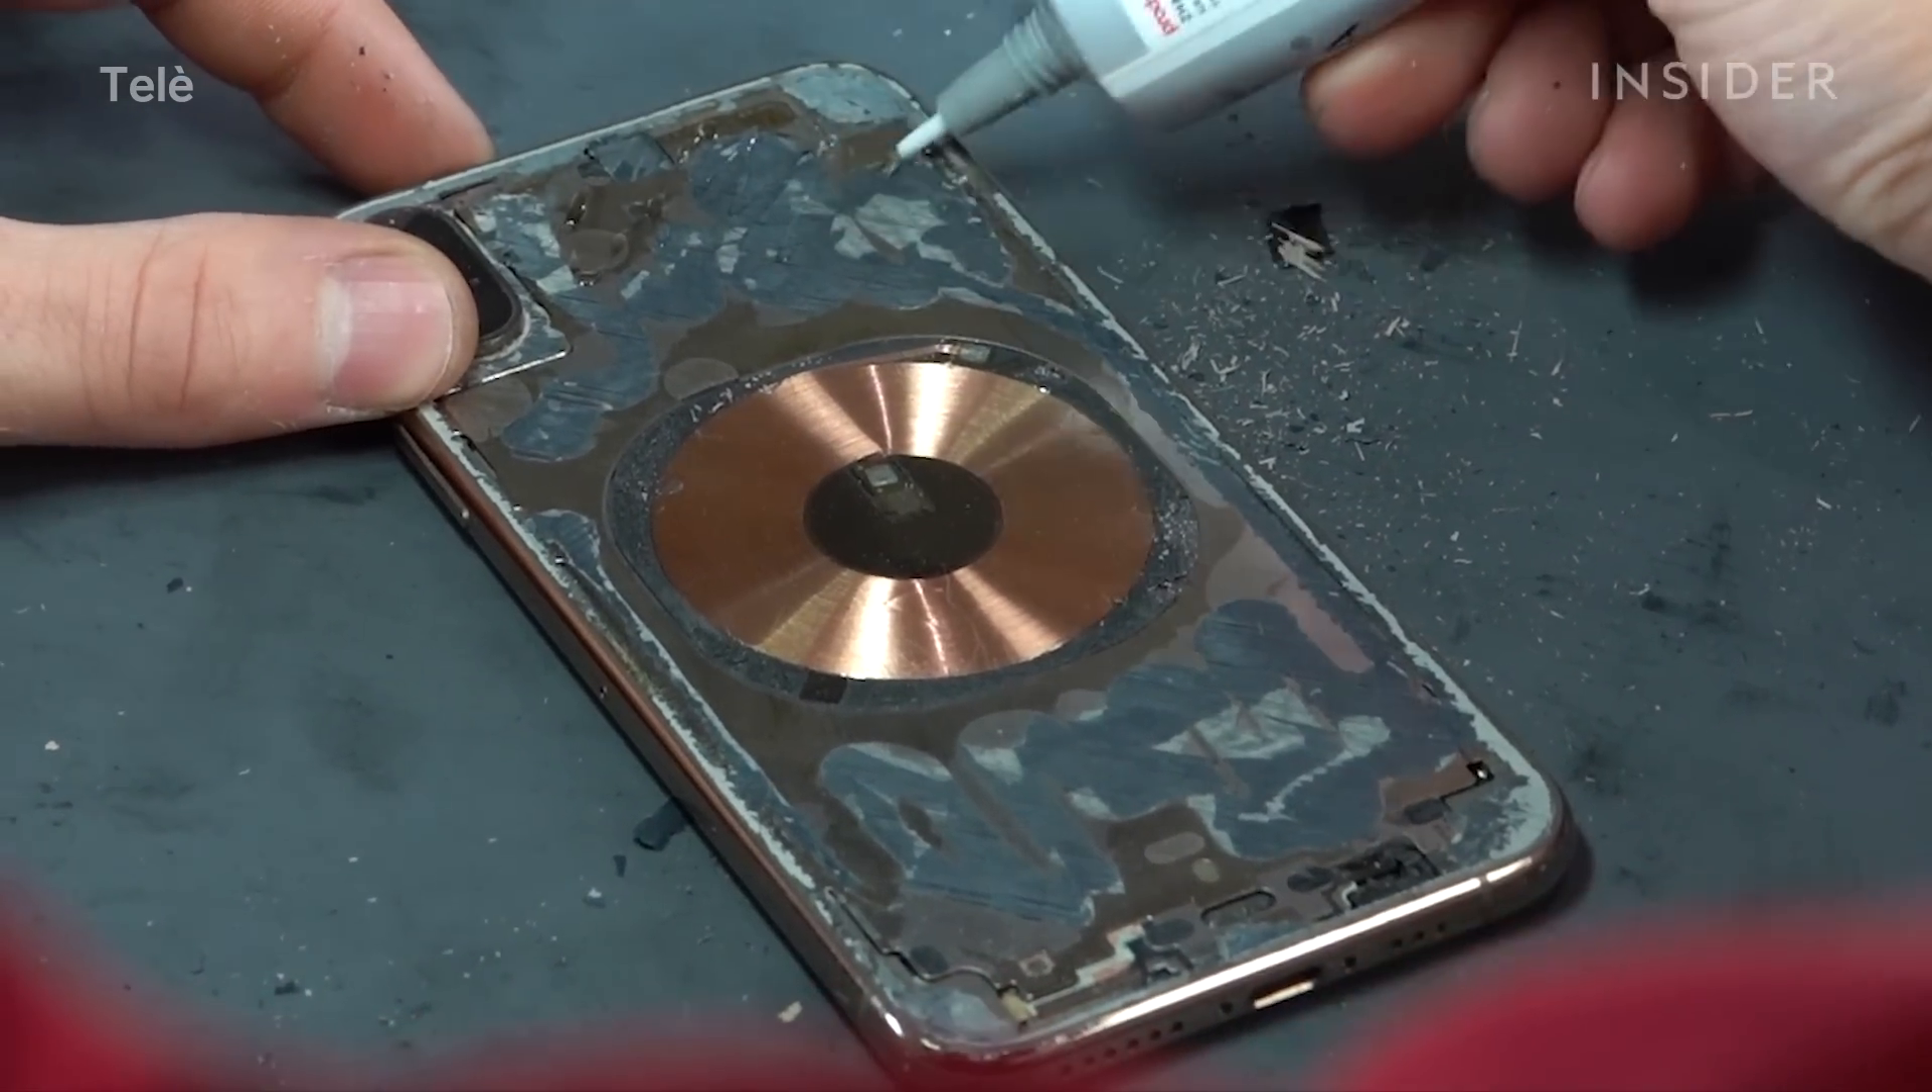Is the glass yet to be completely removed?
No.